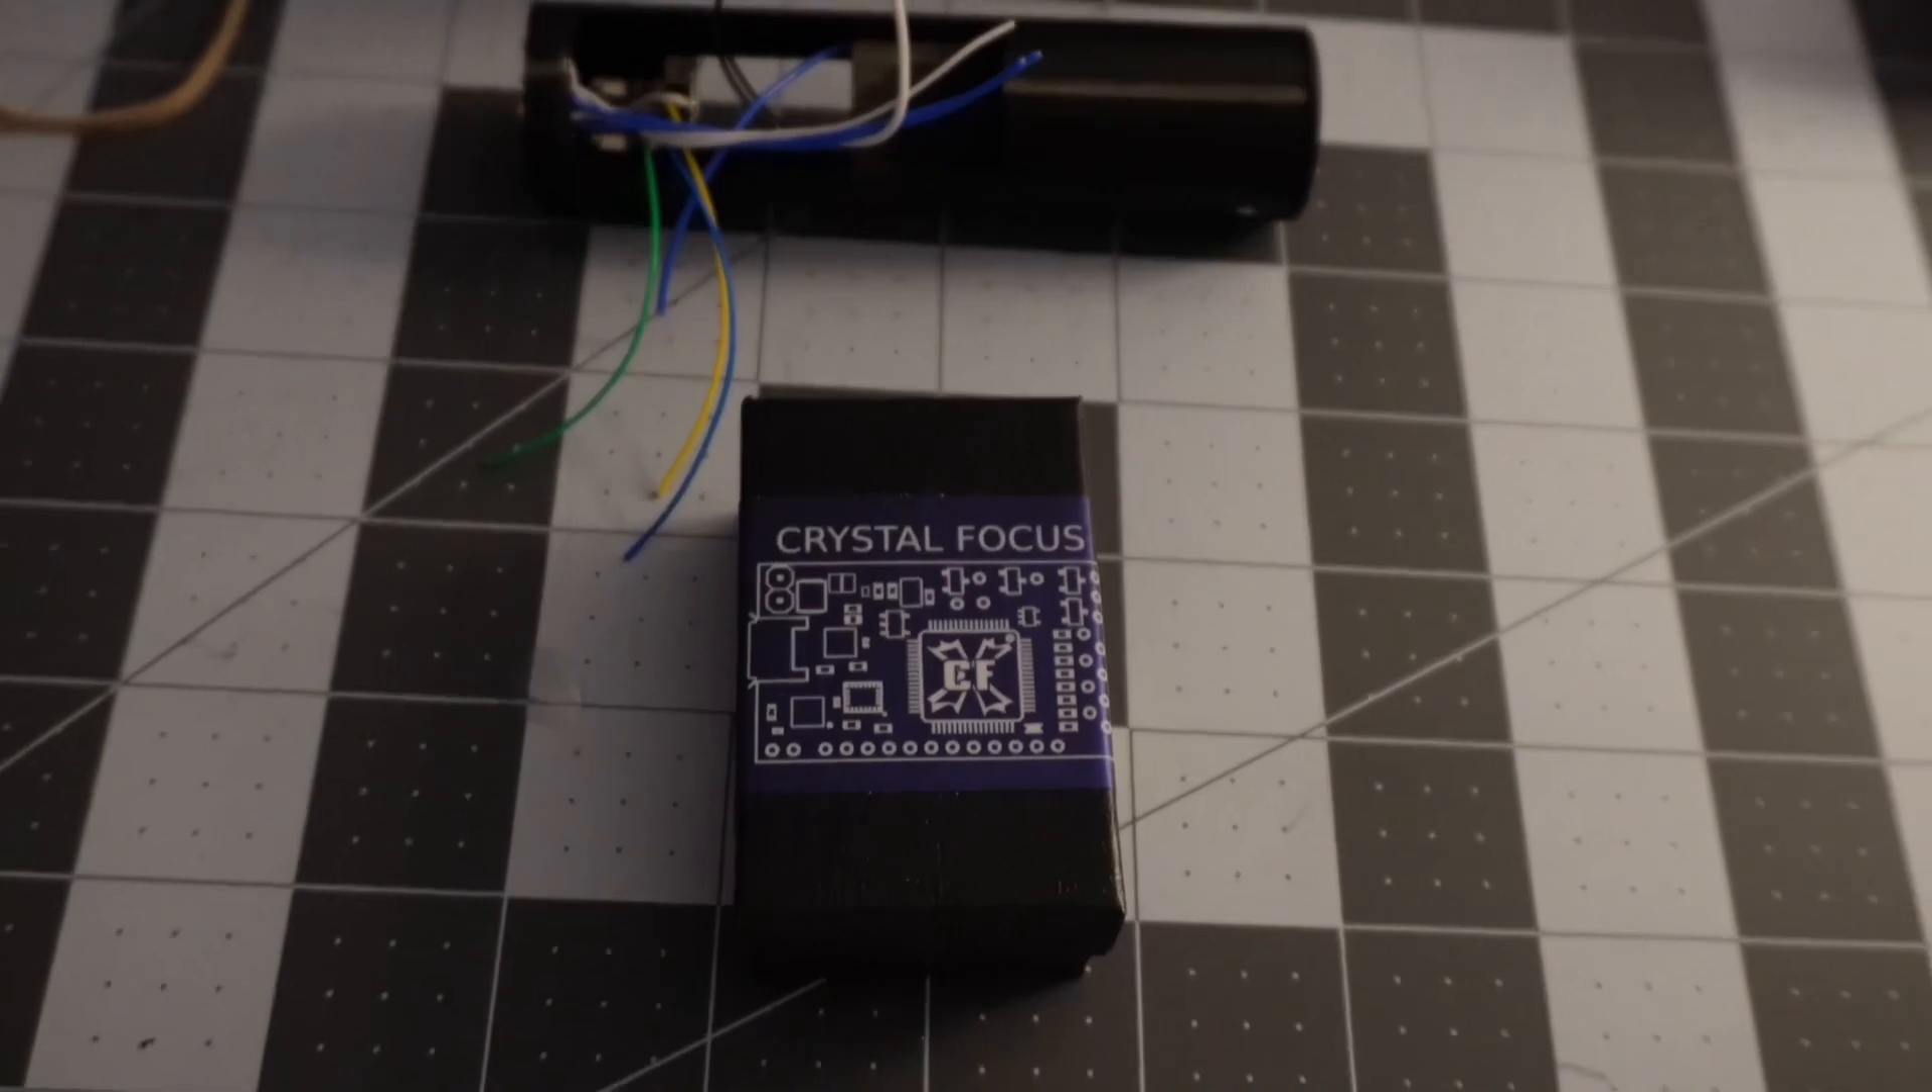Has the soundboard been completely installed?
No.